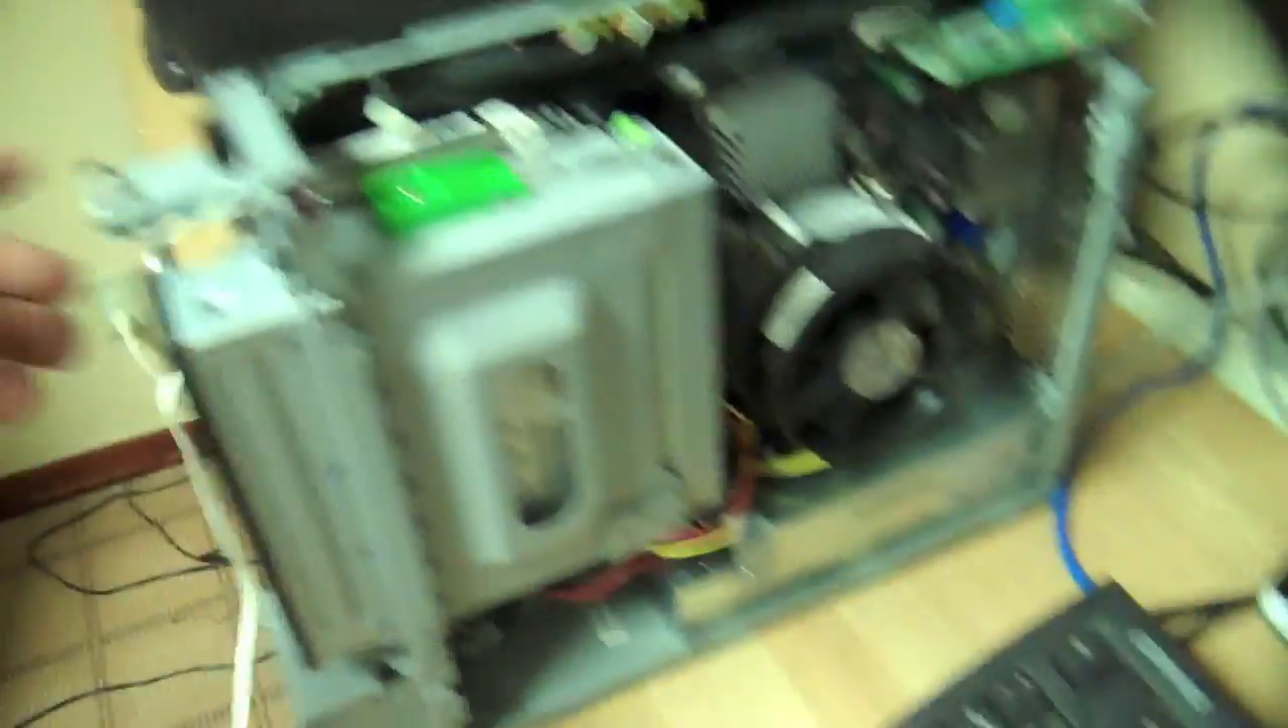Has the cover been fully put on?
No.